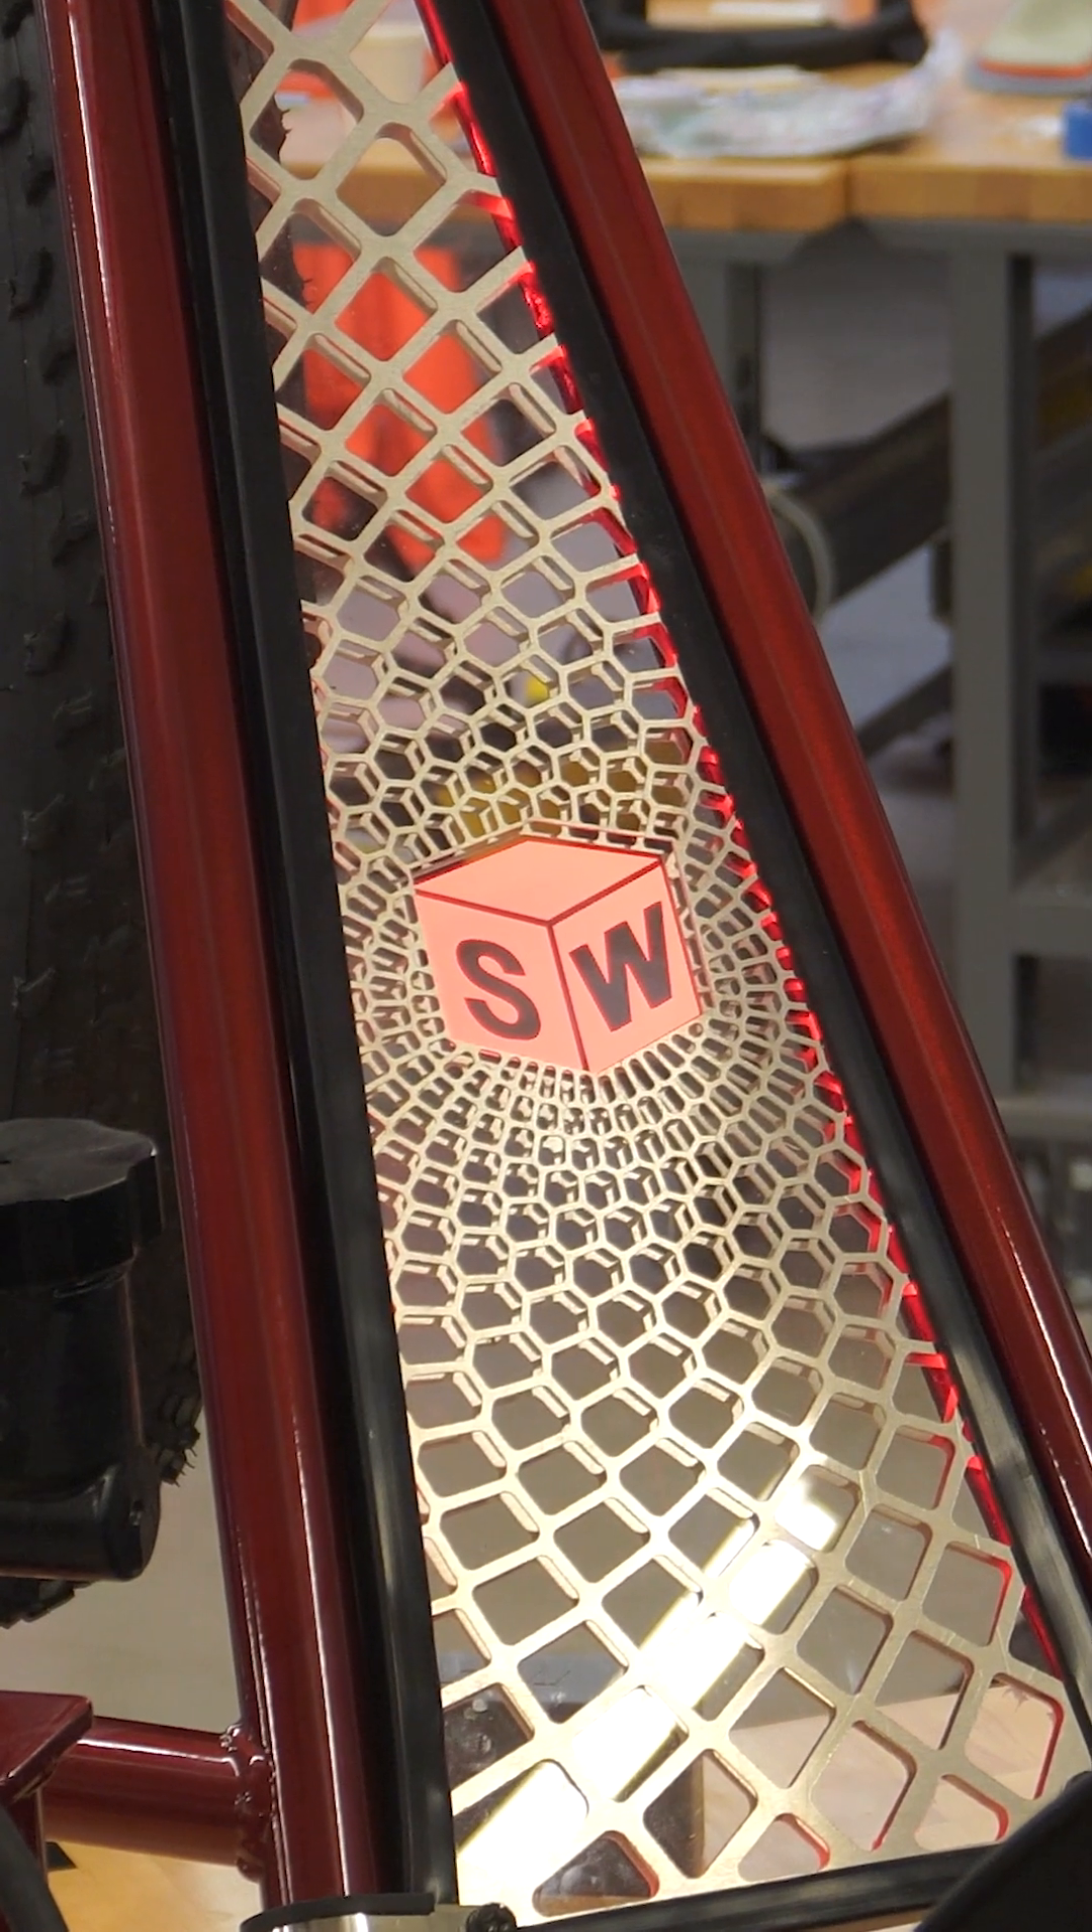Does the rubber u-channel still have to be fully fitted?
No.